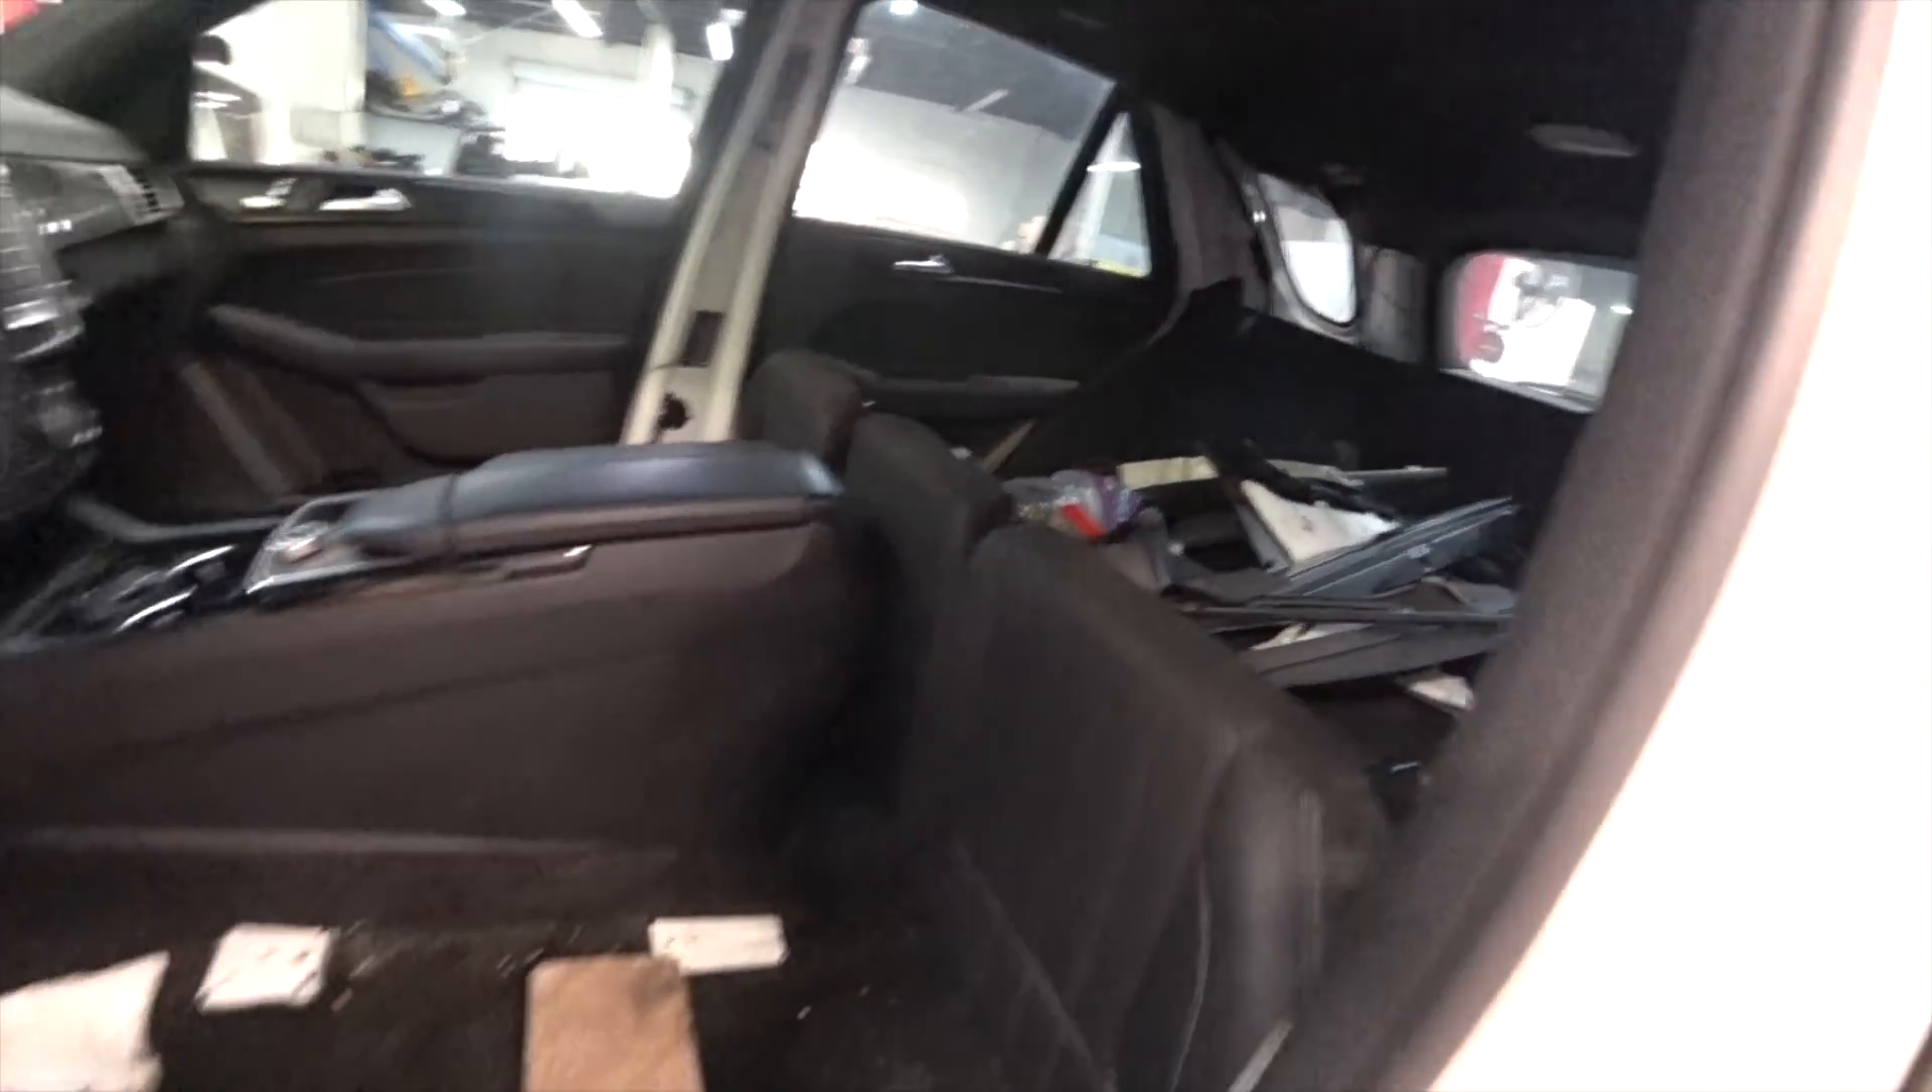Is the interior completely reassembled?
No.